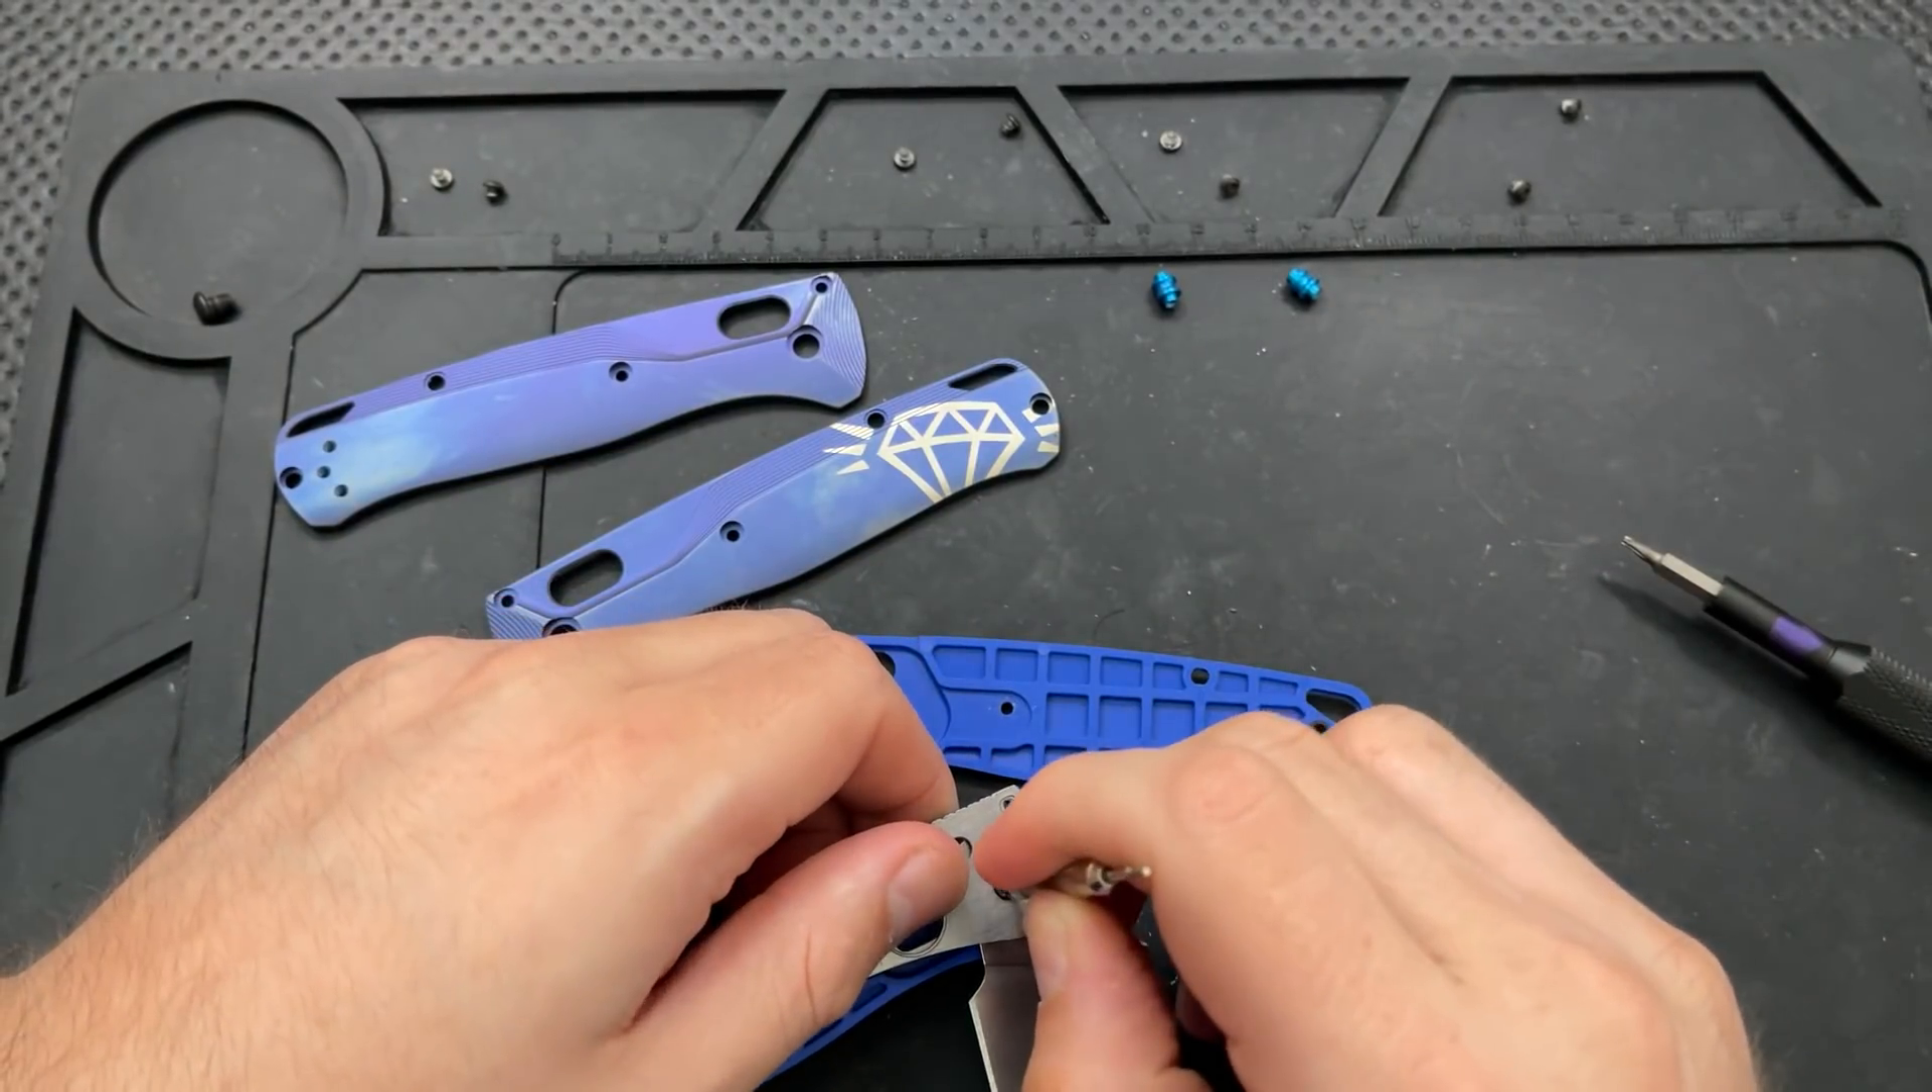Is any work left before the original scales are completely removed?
Yes.